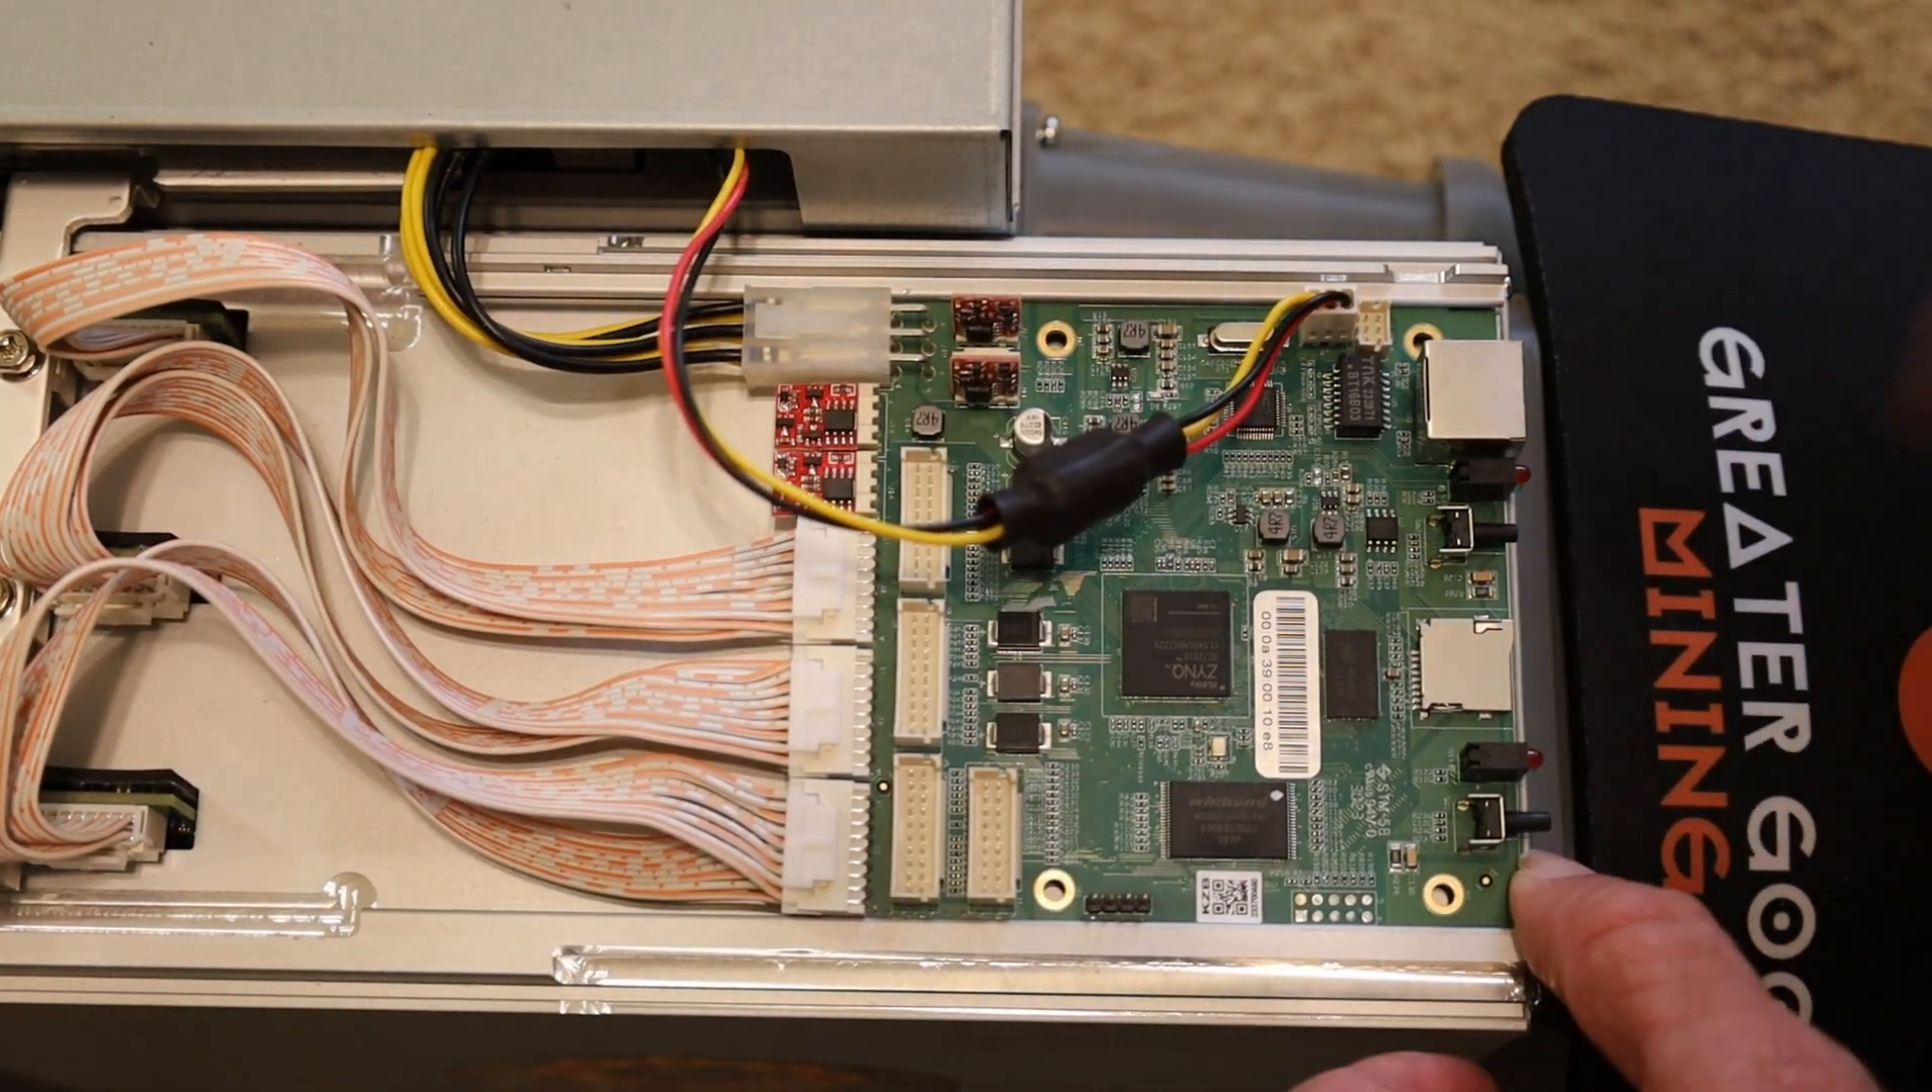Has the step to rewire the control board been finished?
Yes.